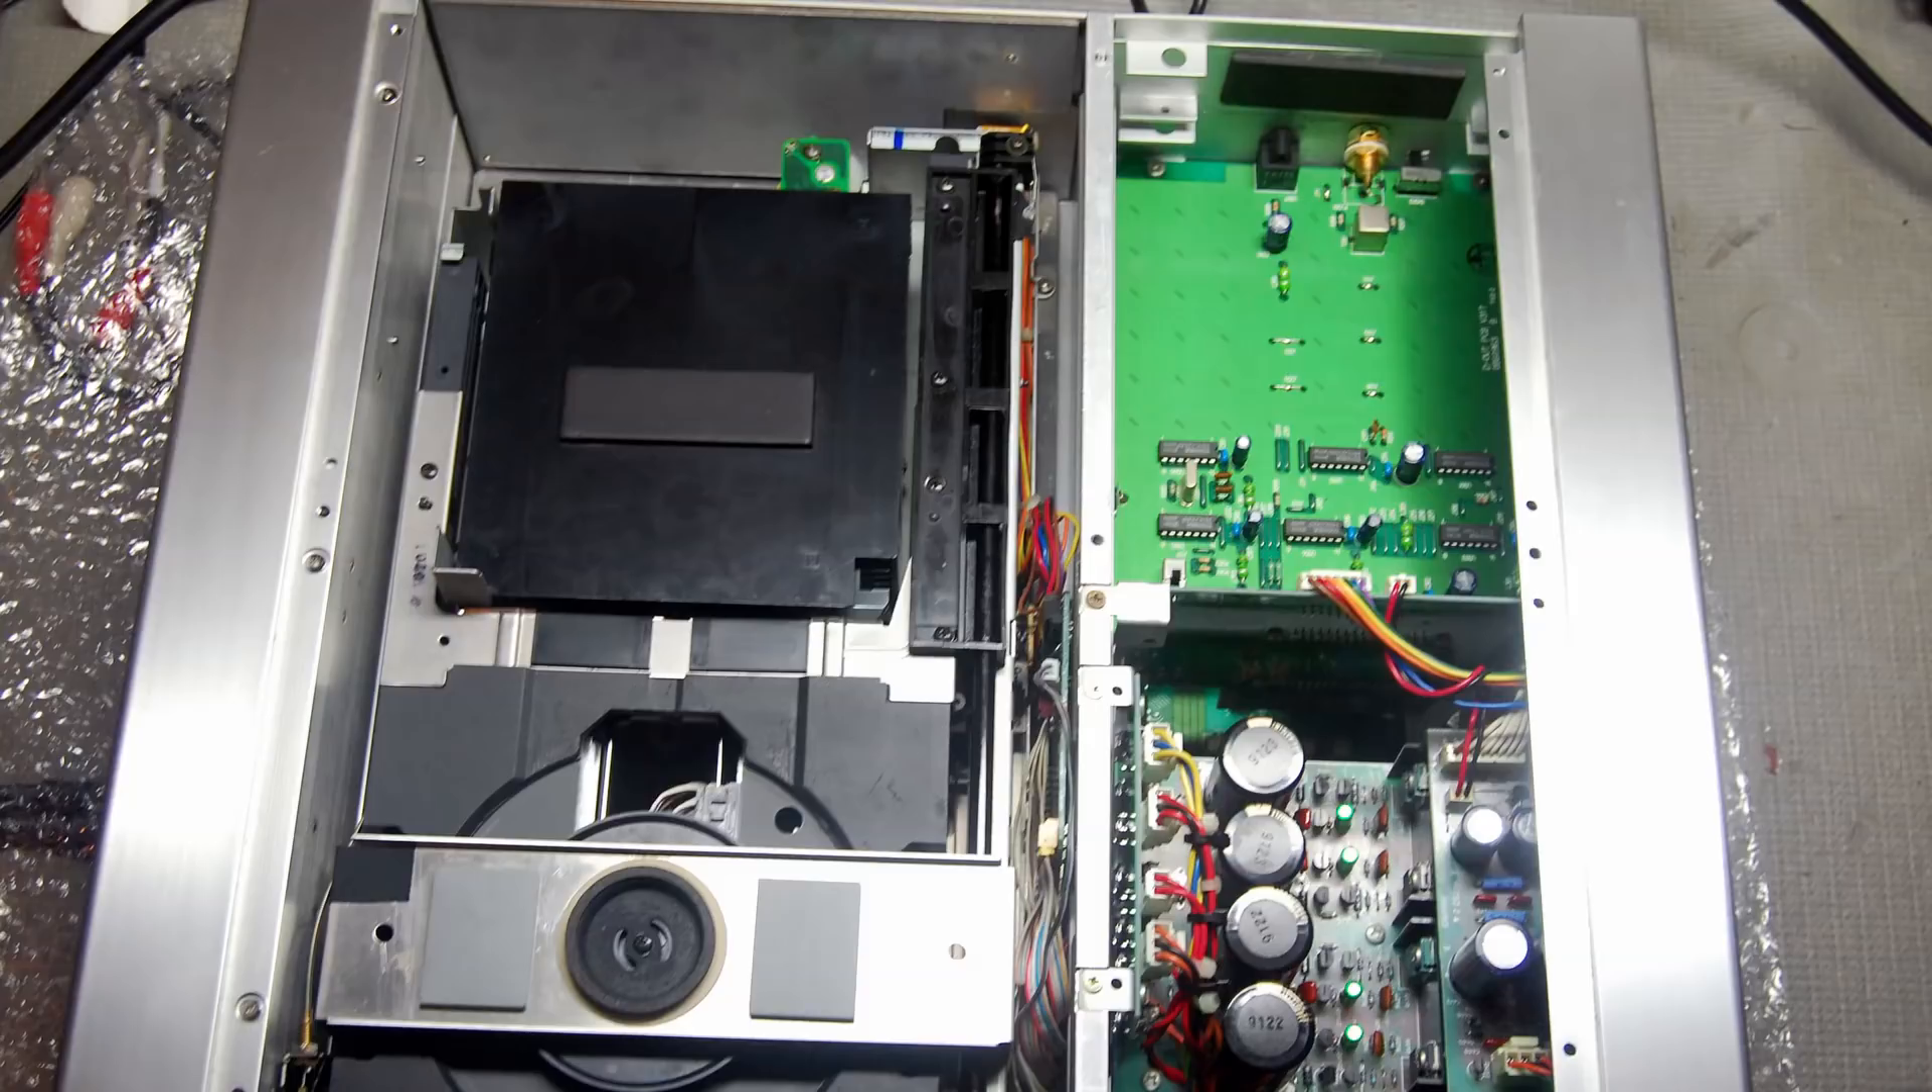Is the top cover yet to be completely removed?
No.